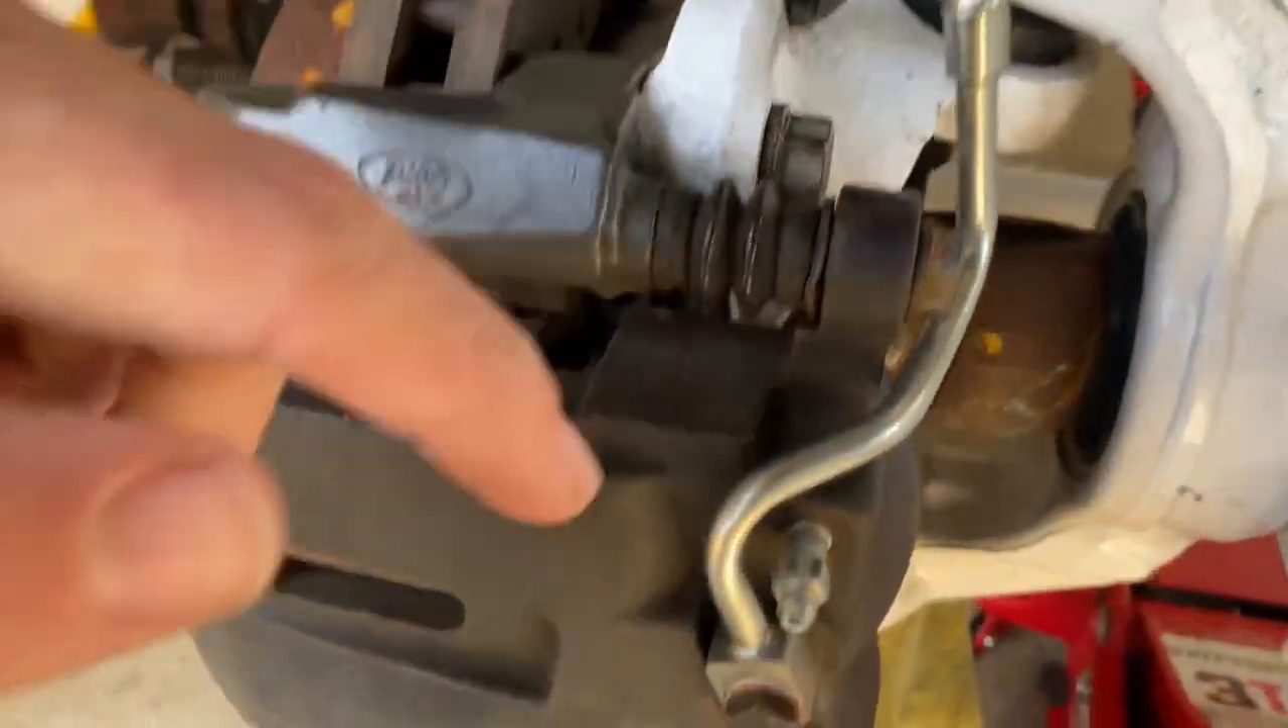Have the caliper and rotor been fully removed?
No.